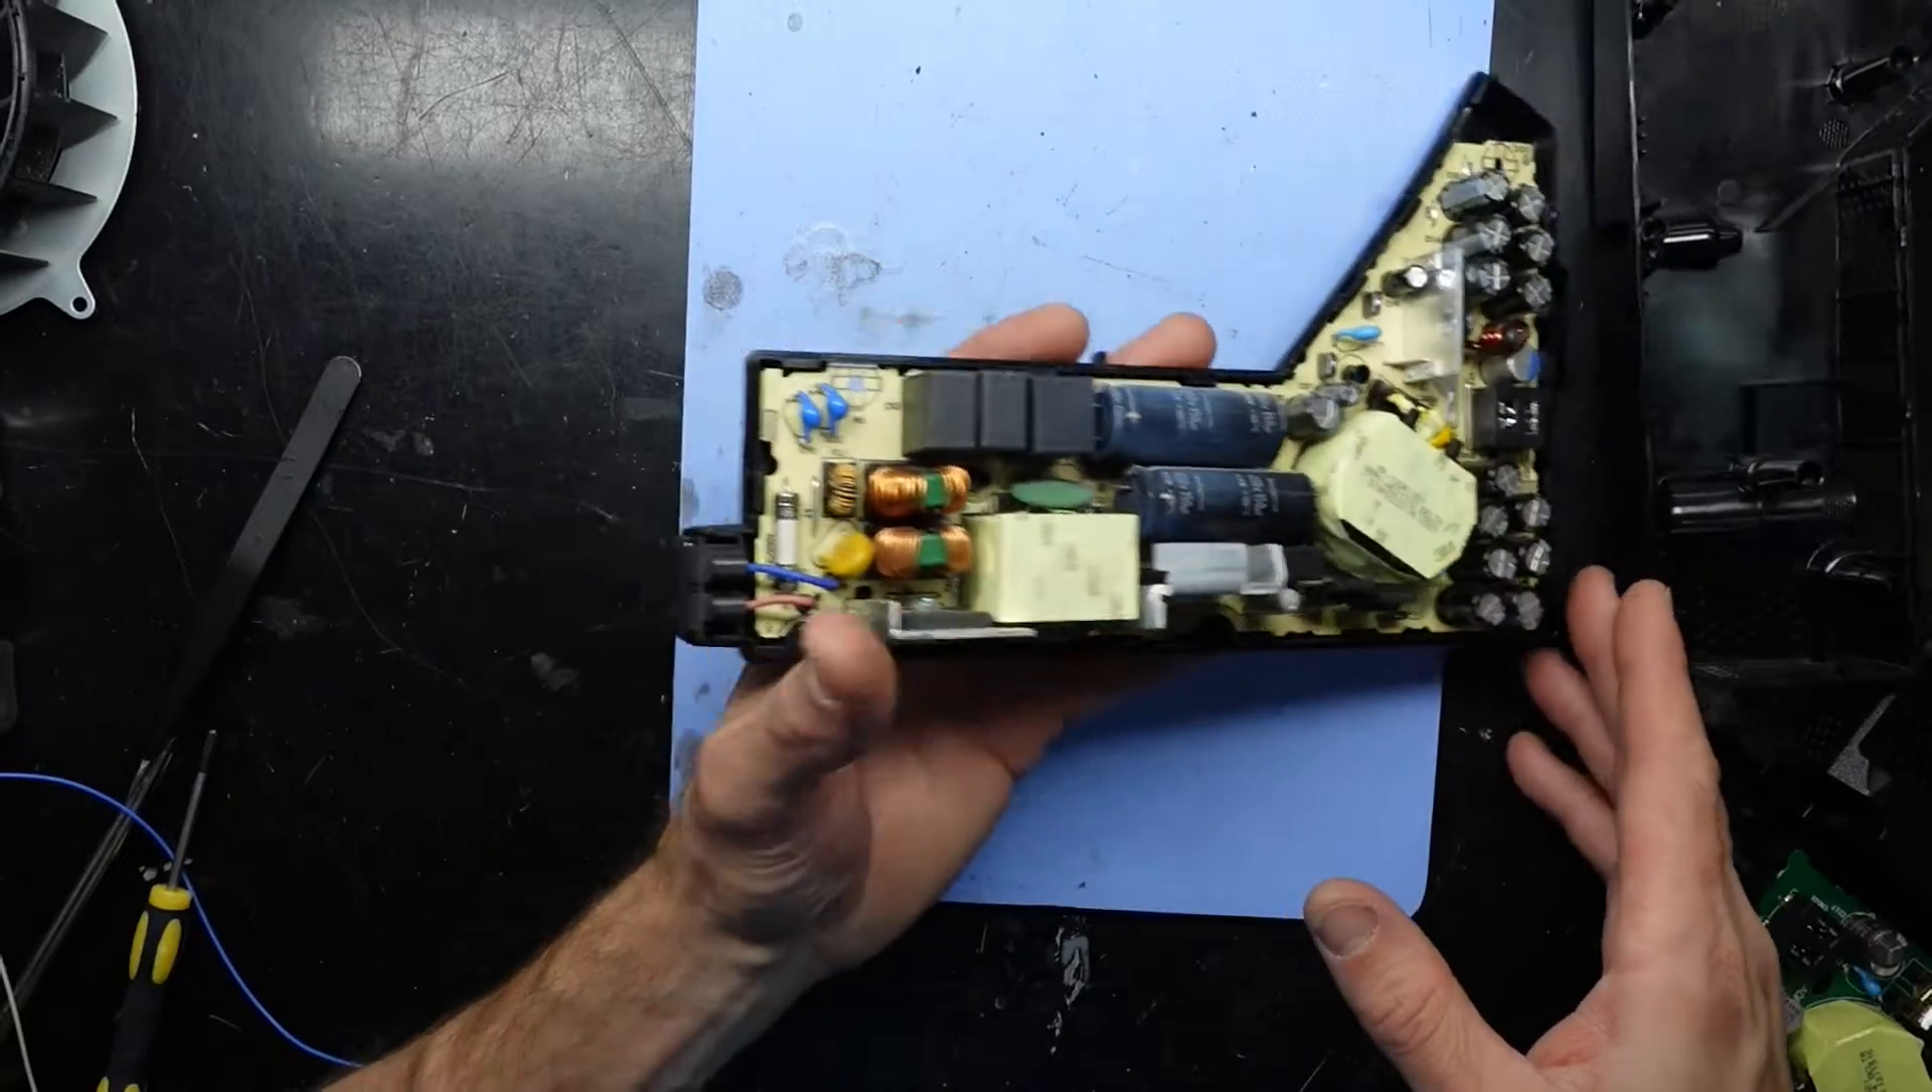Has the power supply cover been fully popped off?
Yes.